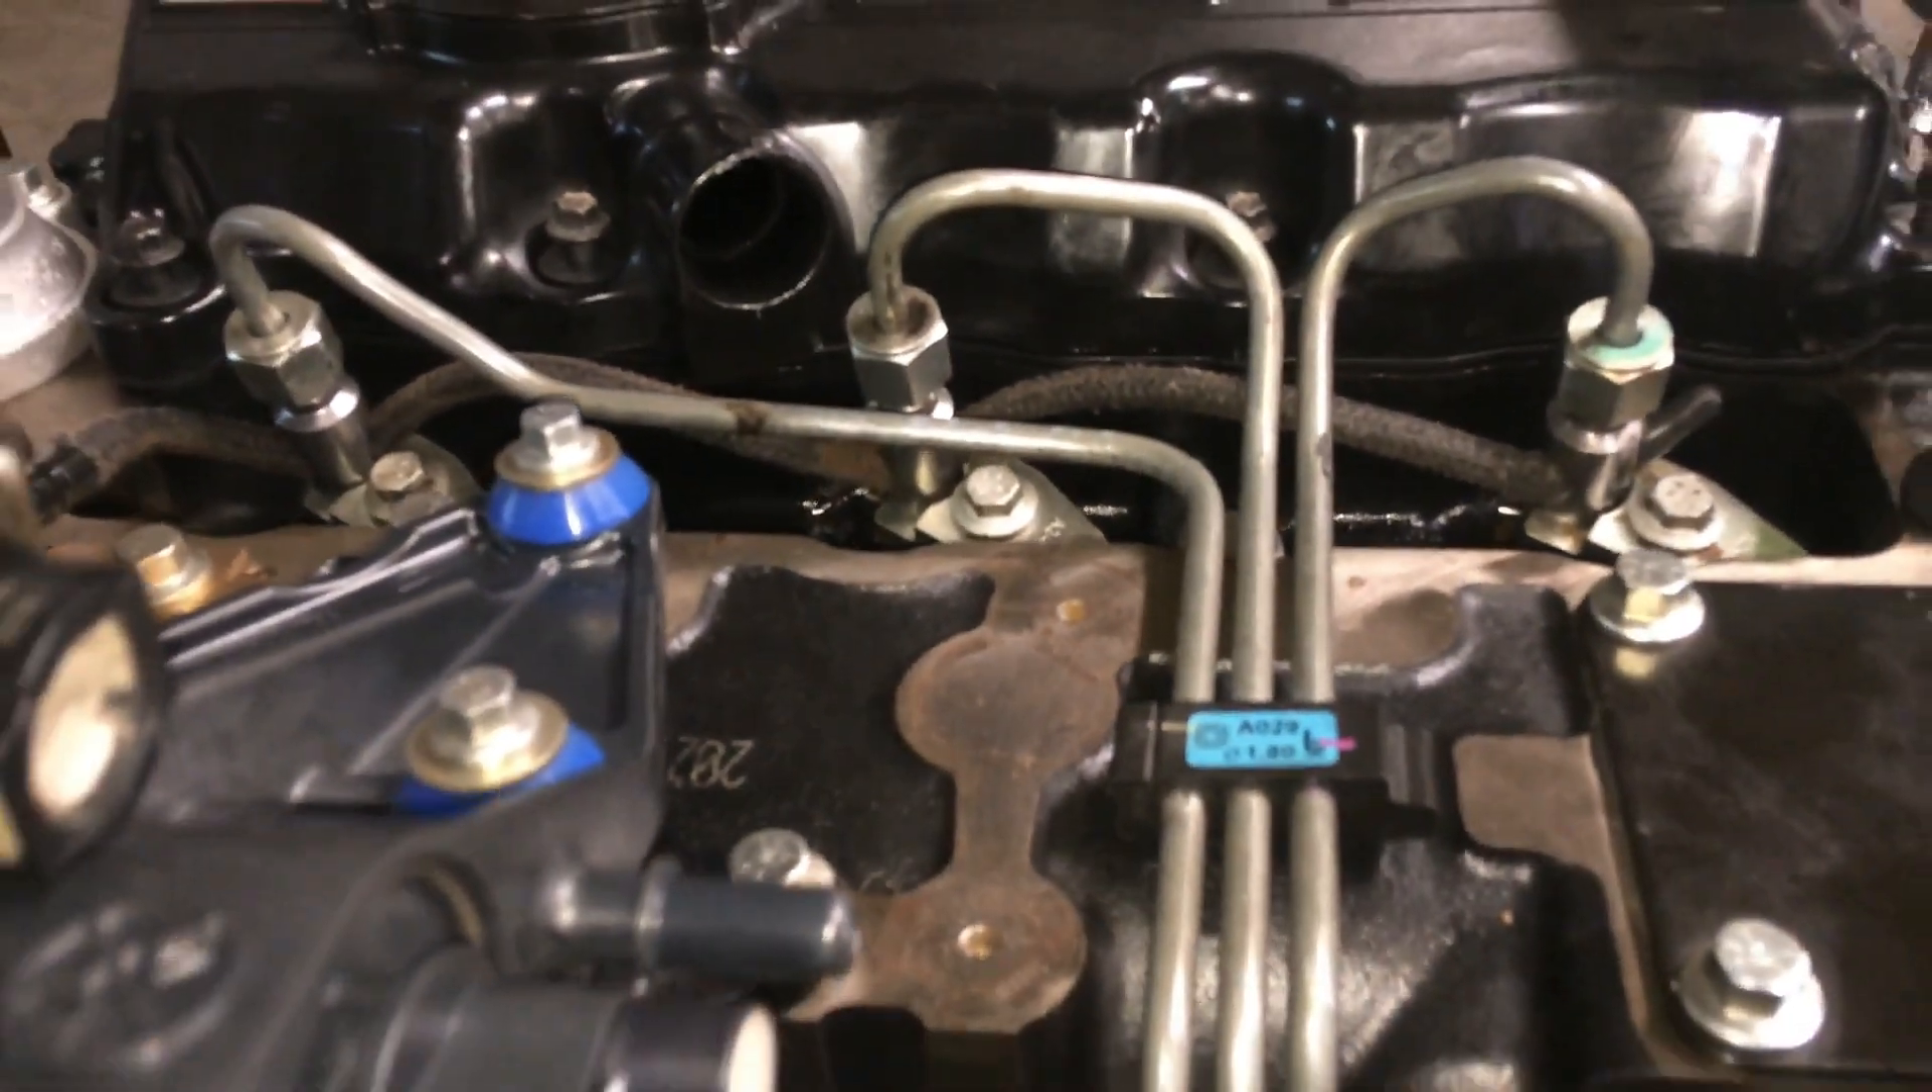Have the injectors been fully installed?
Yes.